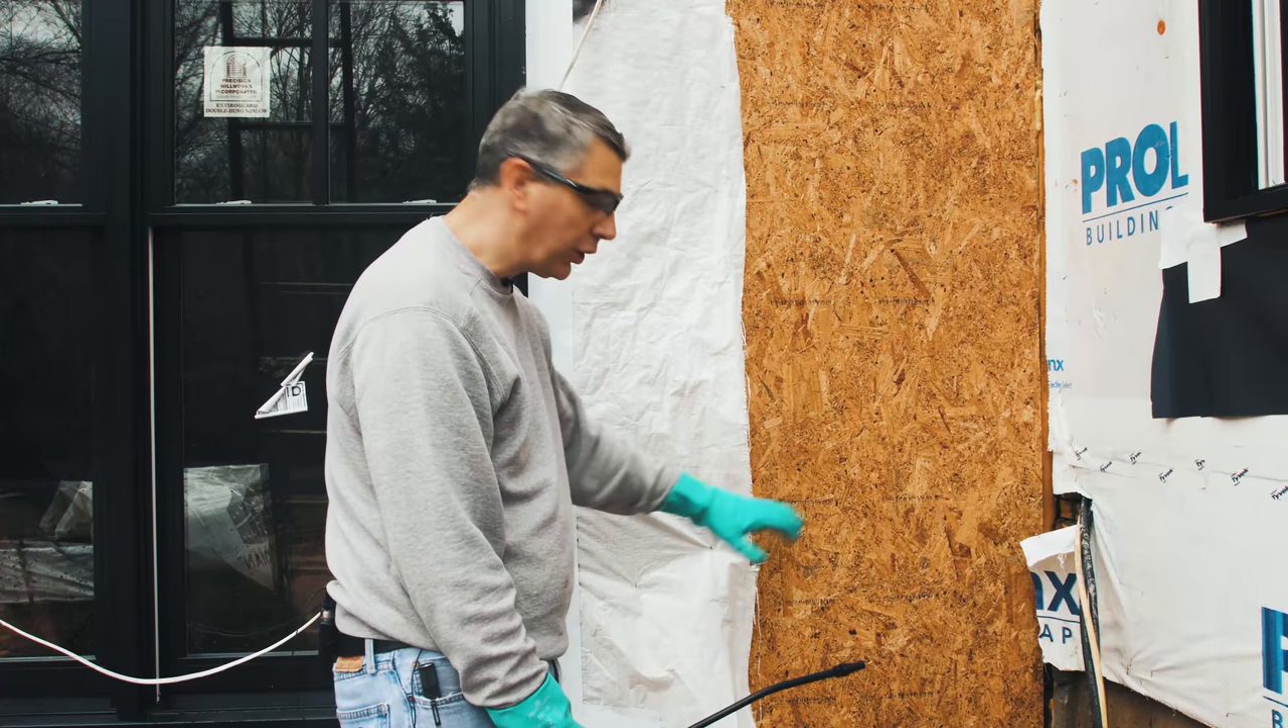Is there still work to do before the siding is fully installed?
Yes.